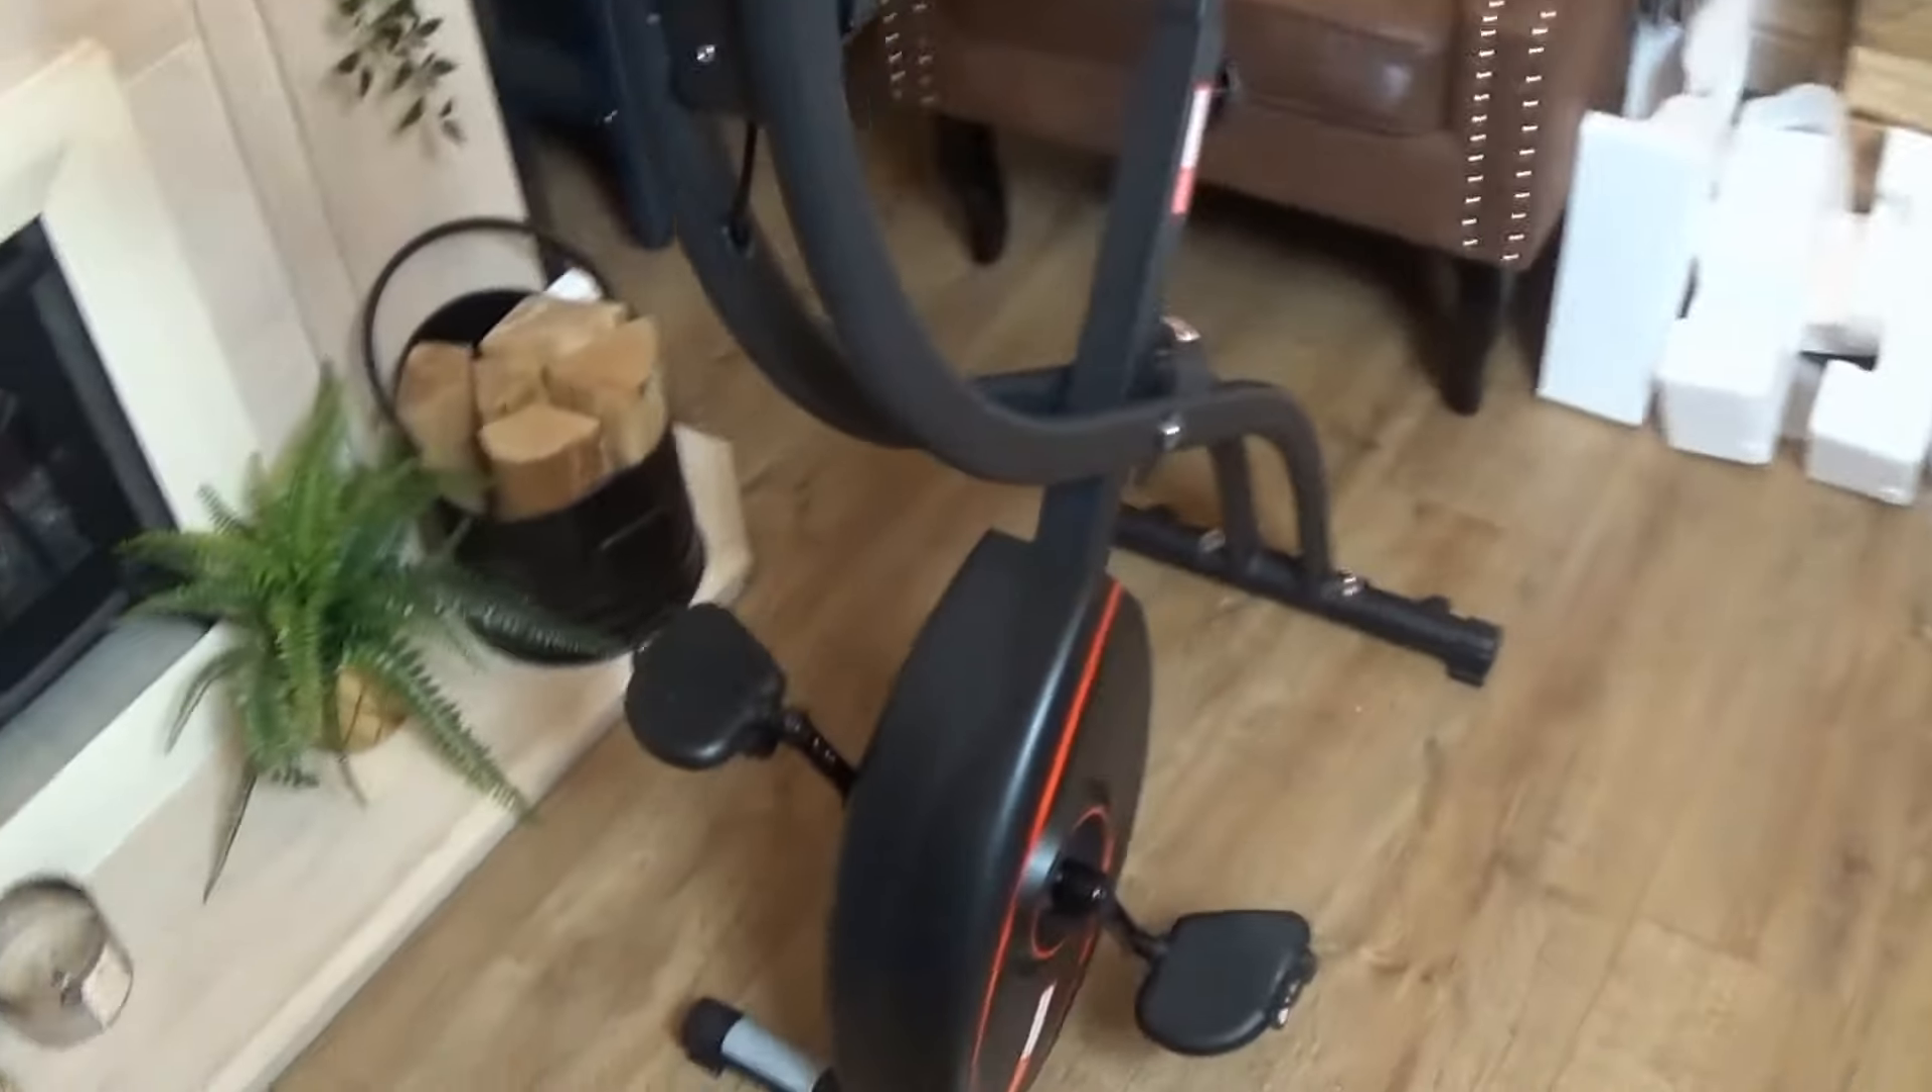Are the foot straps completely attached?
No.